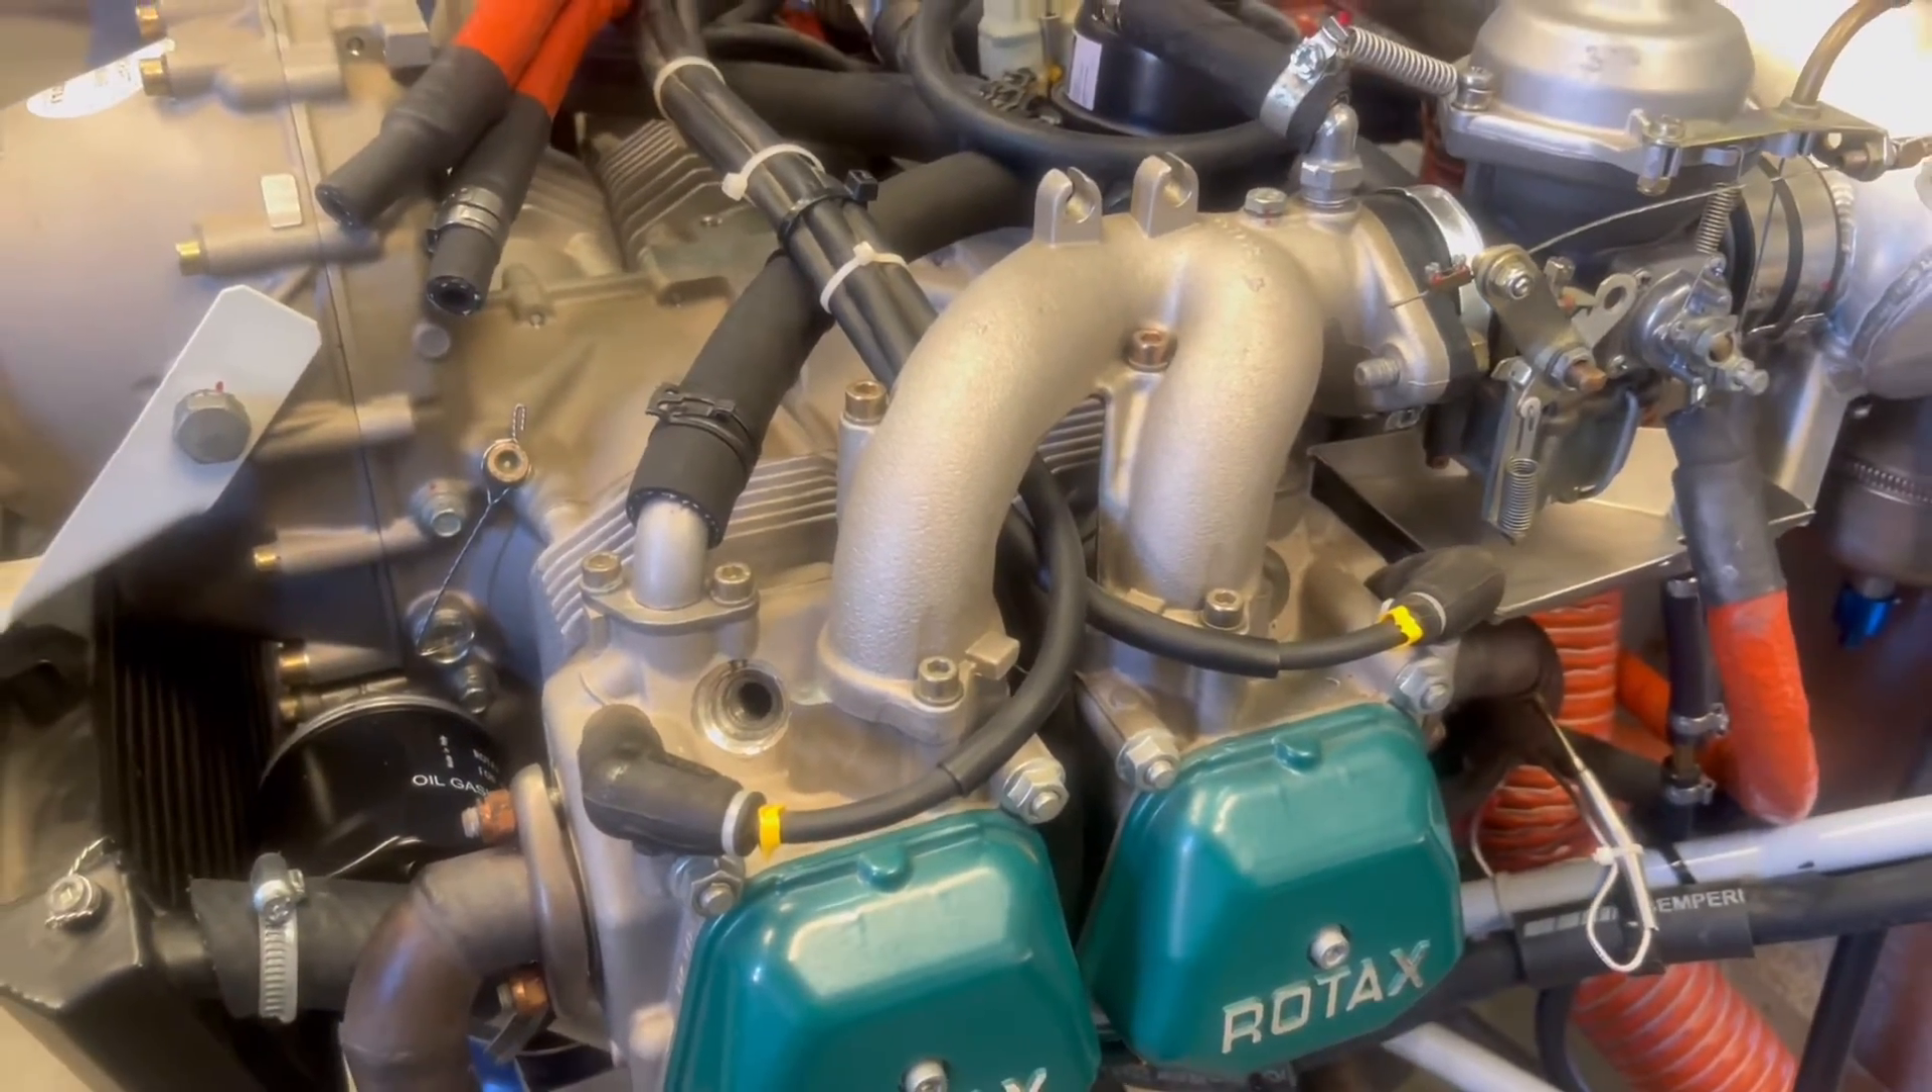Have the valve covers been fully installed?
Yes.